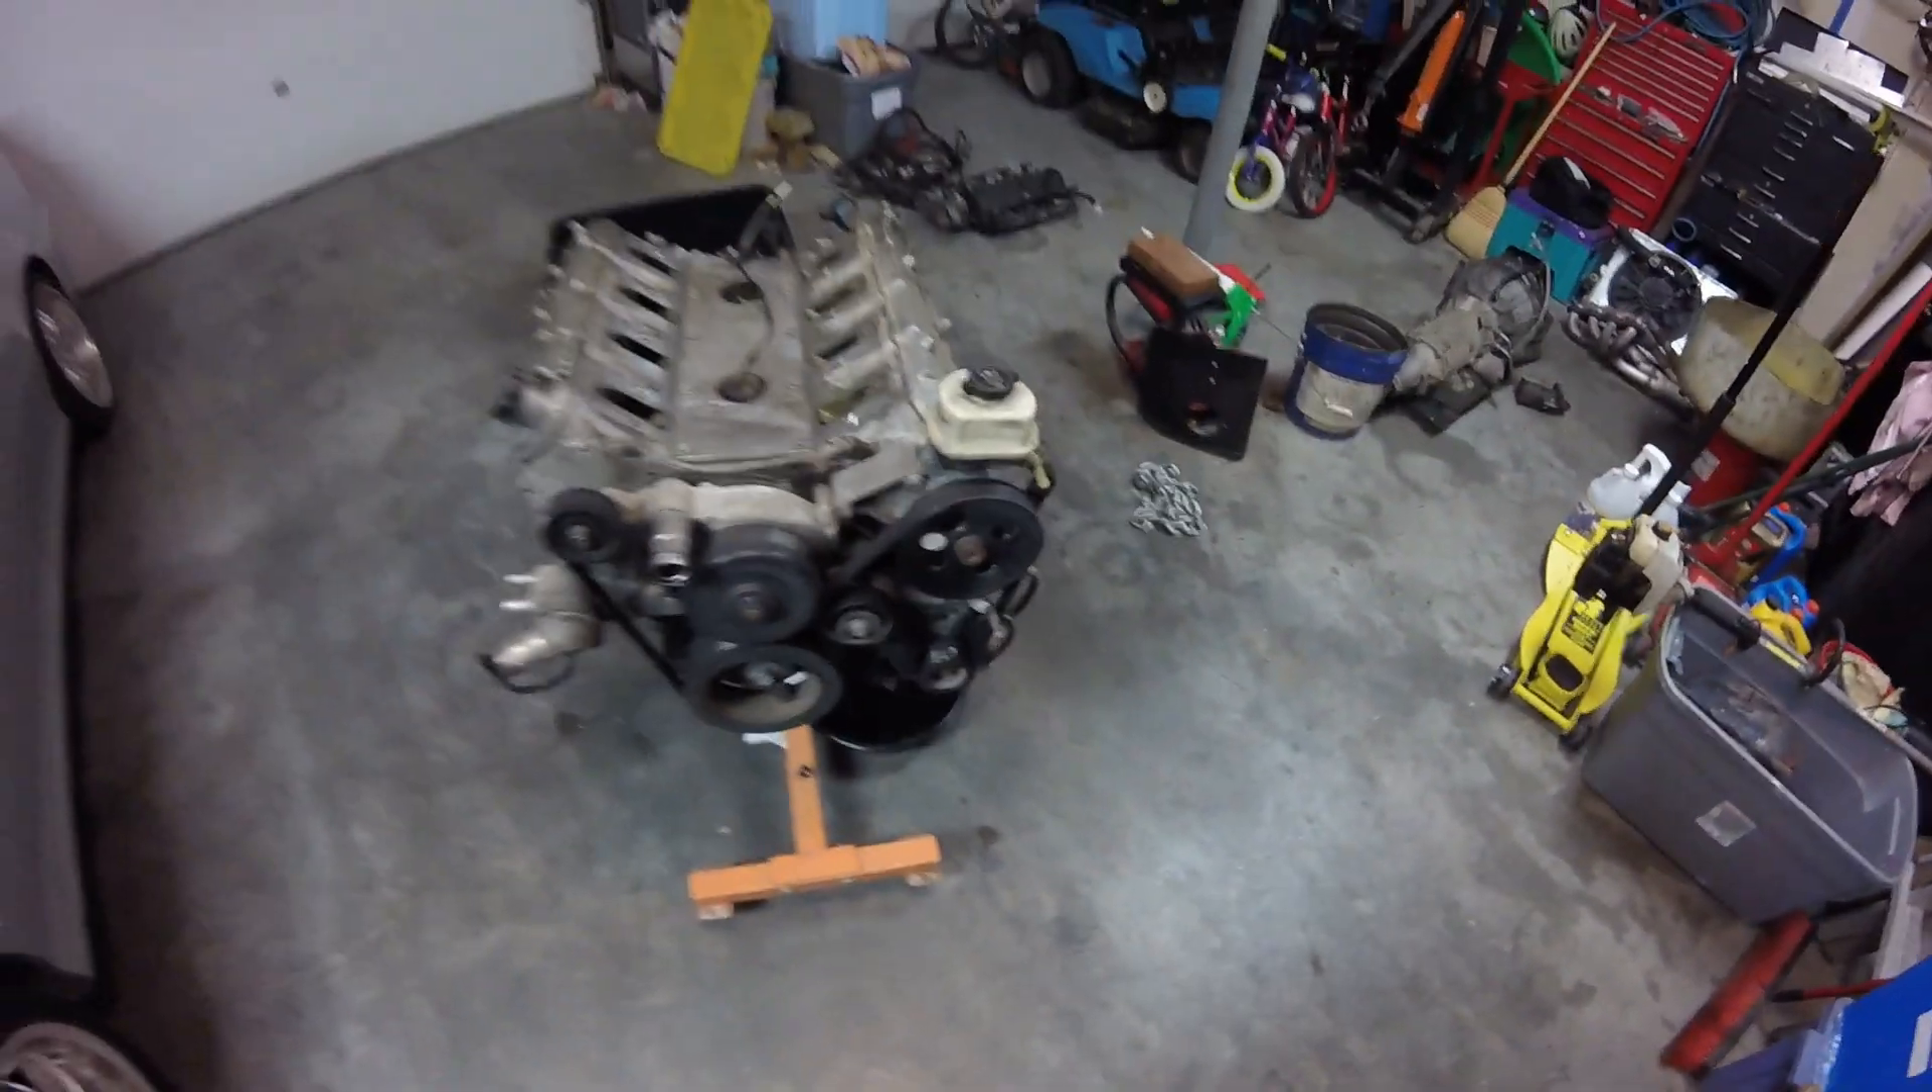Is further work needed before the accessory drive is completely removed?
Yes.